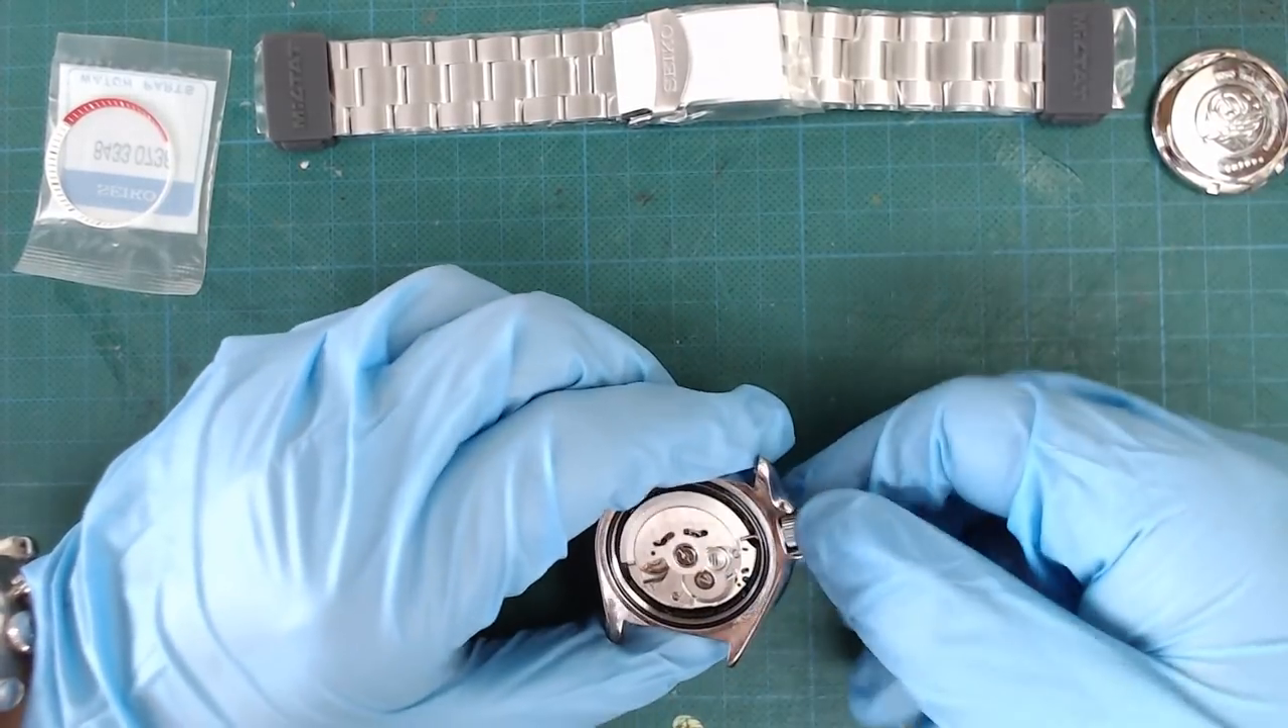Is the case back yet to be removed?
No.